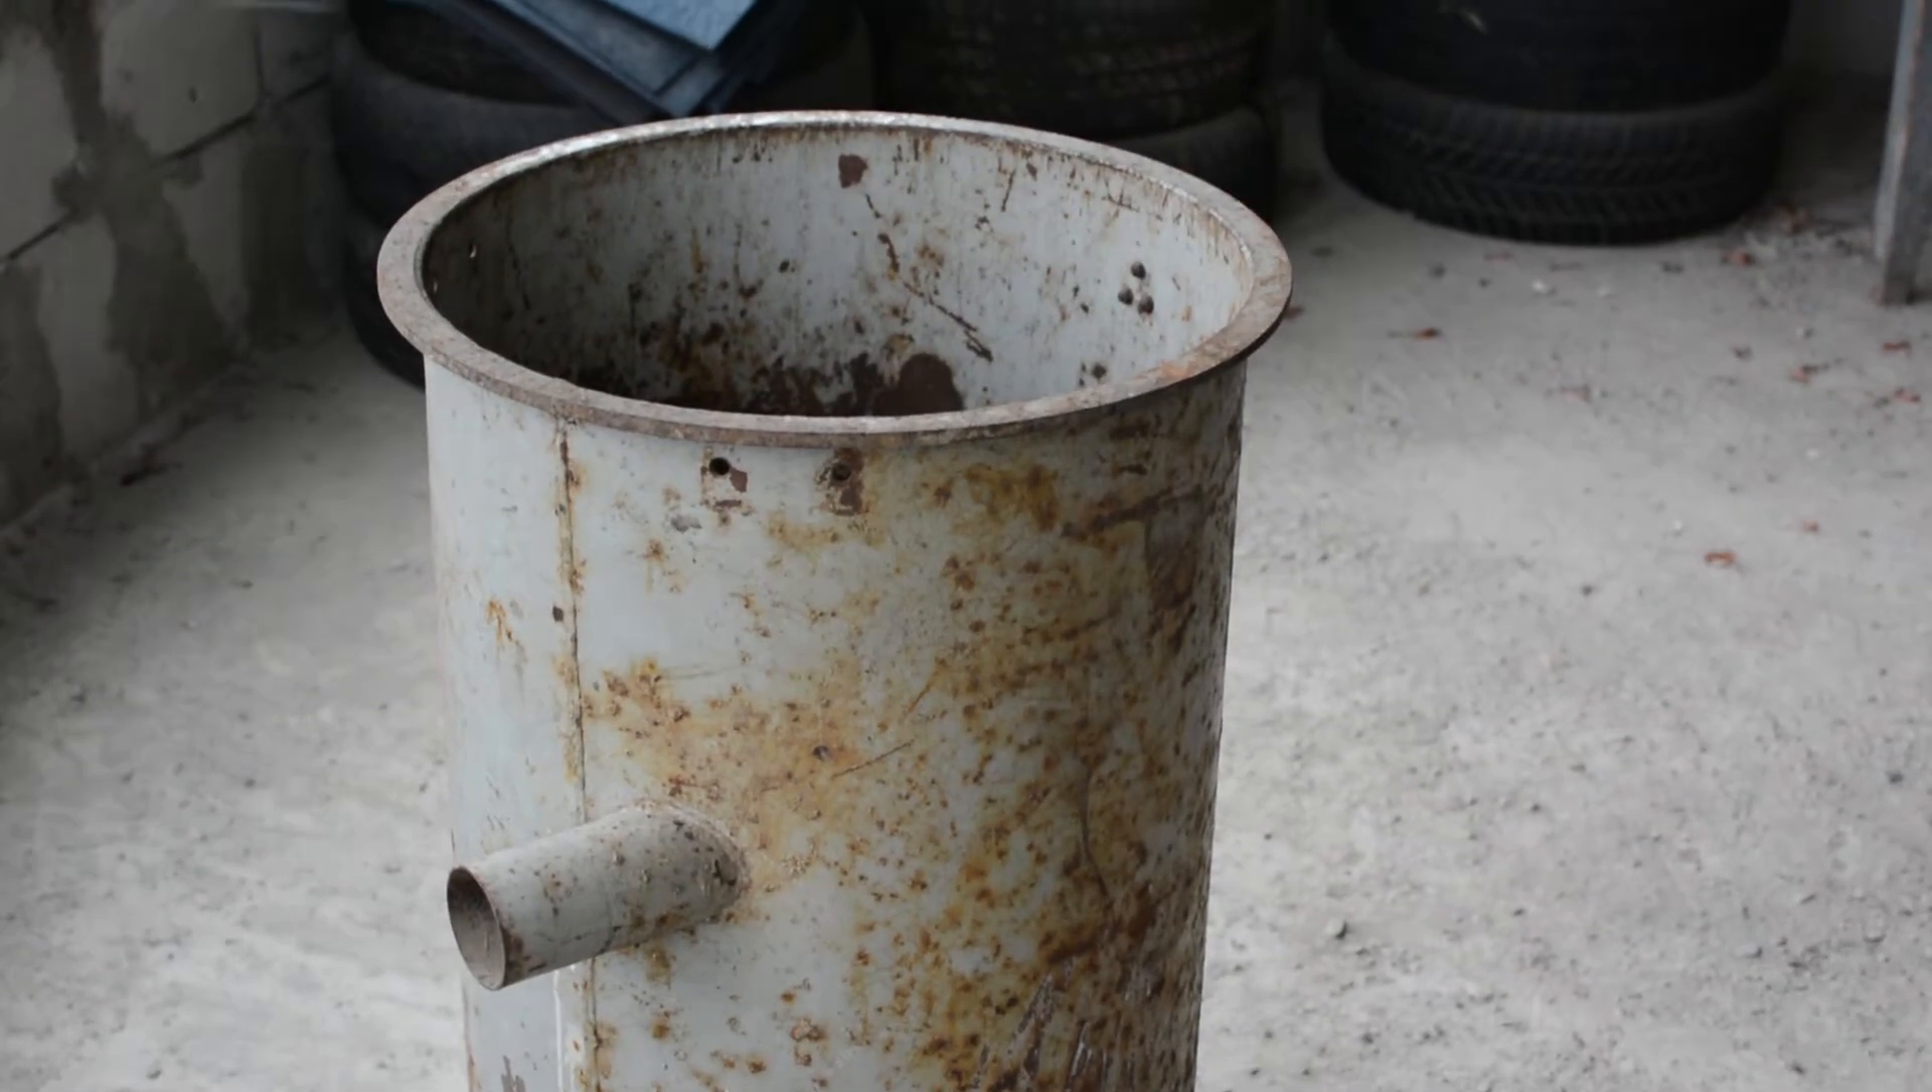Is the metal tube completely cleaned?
No.